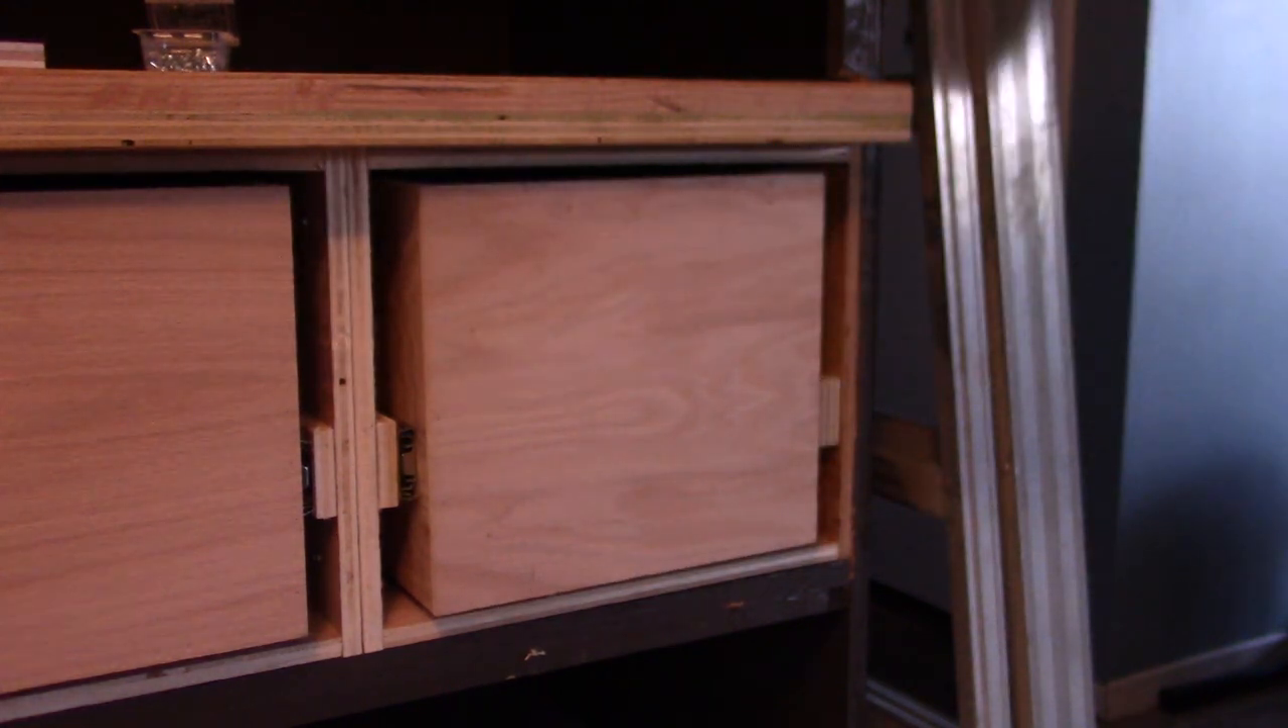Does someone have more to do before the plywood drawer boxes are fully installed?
No.